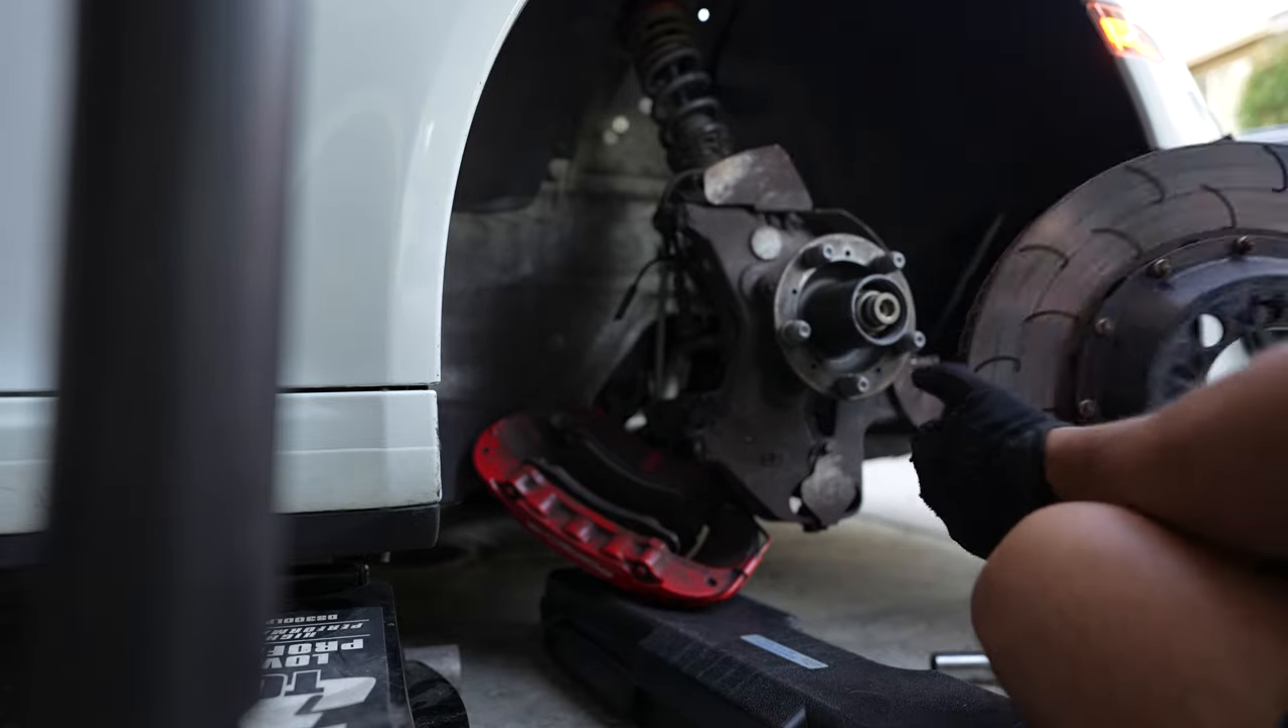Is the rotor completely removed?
Yes.